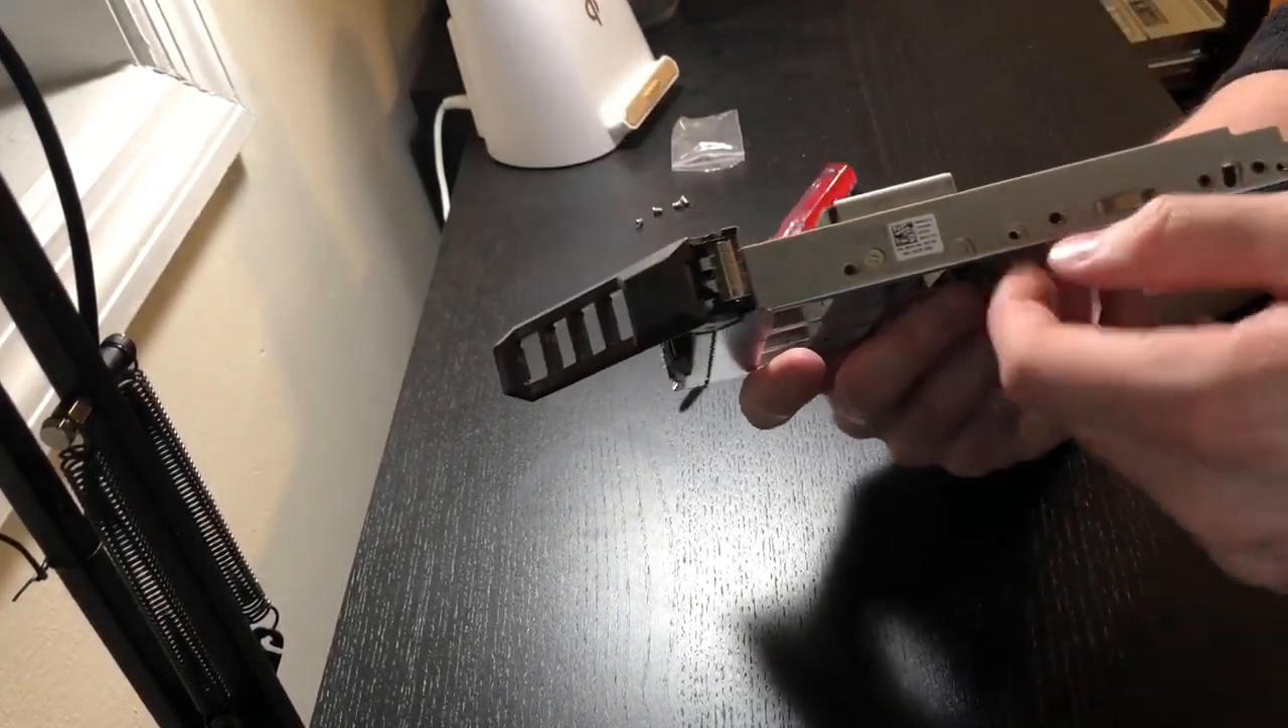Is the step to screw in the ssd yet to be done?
Yes.